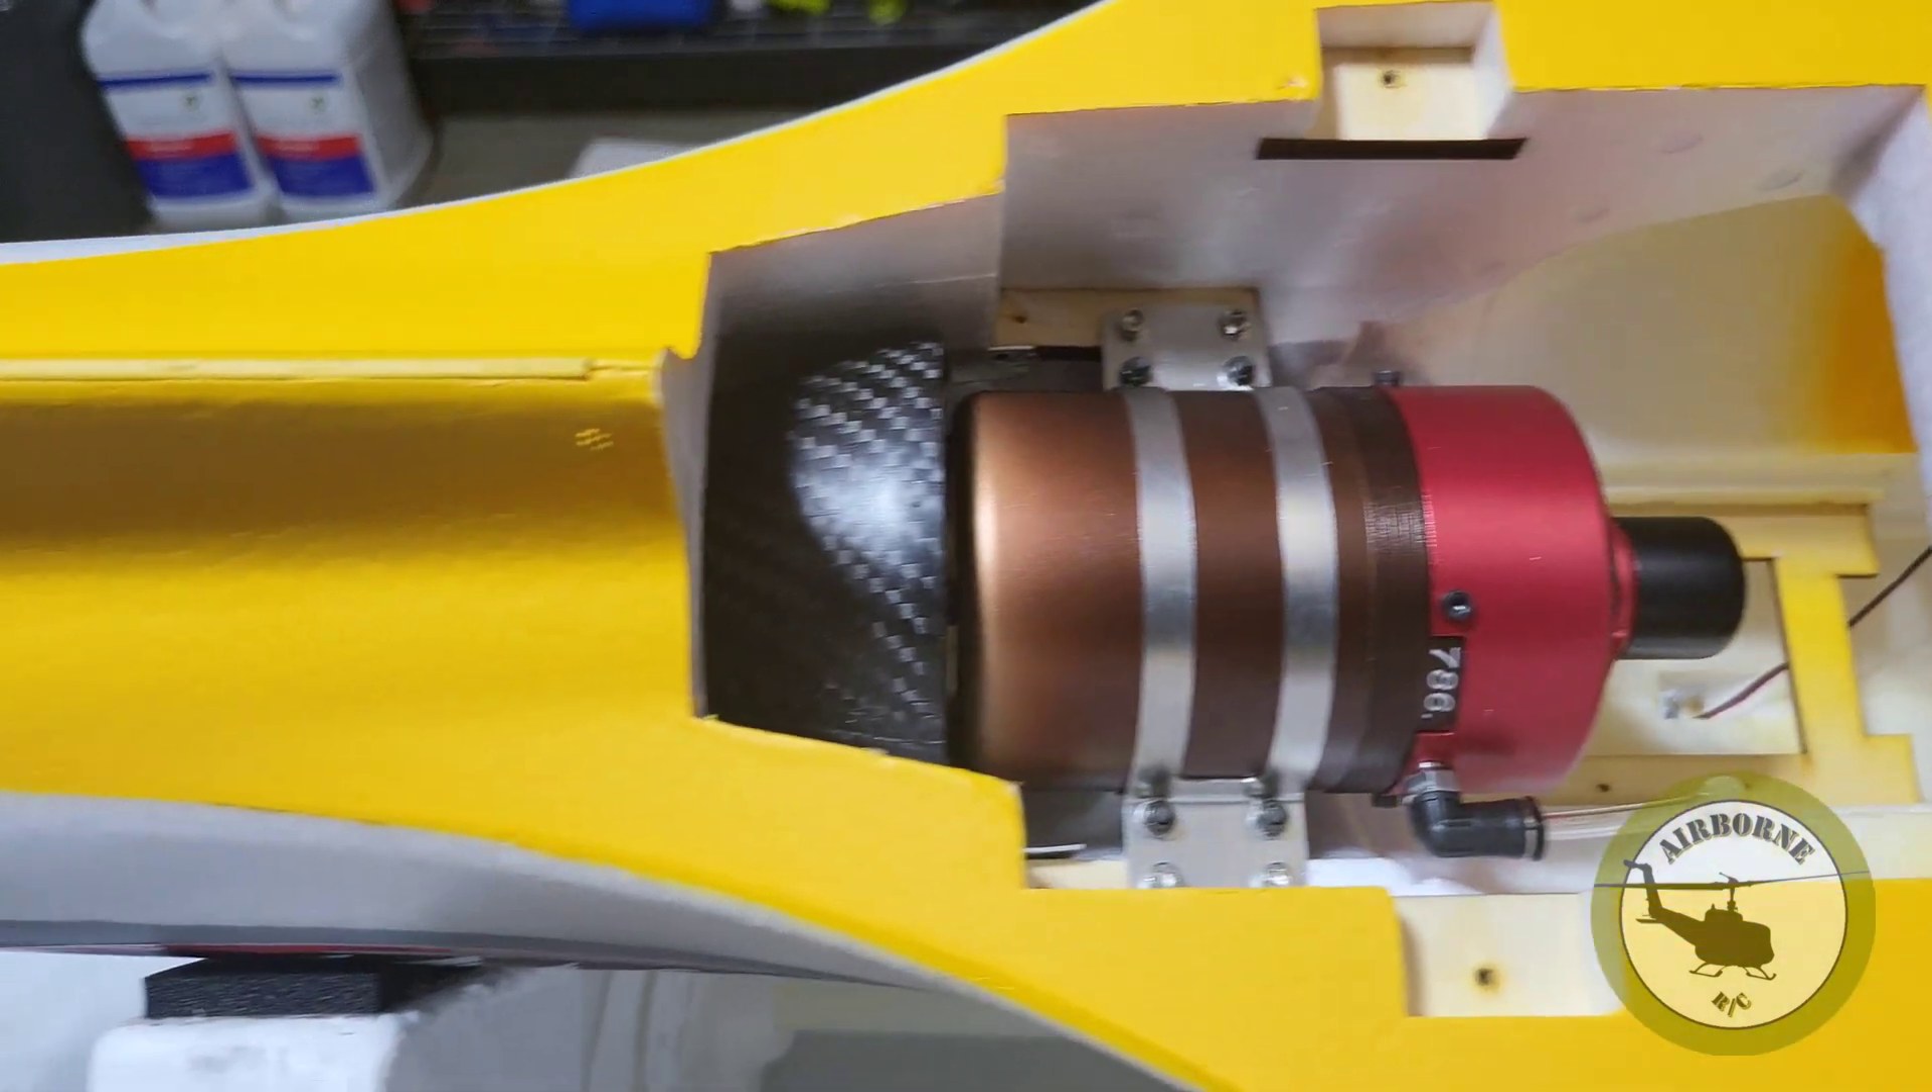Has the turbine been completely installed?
Yes.